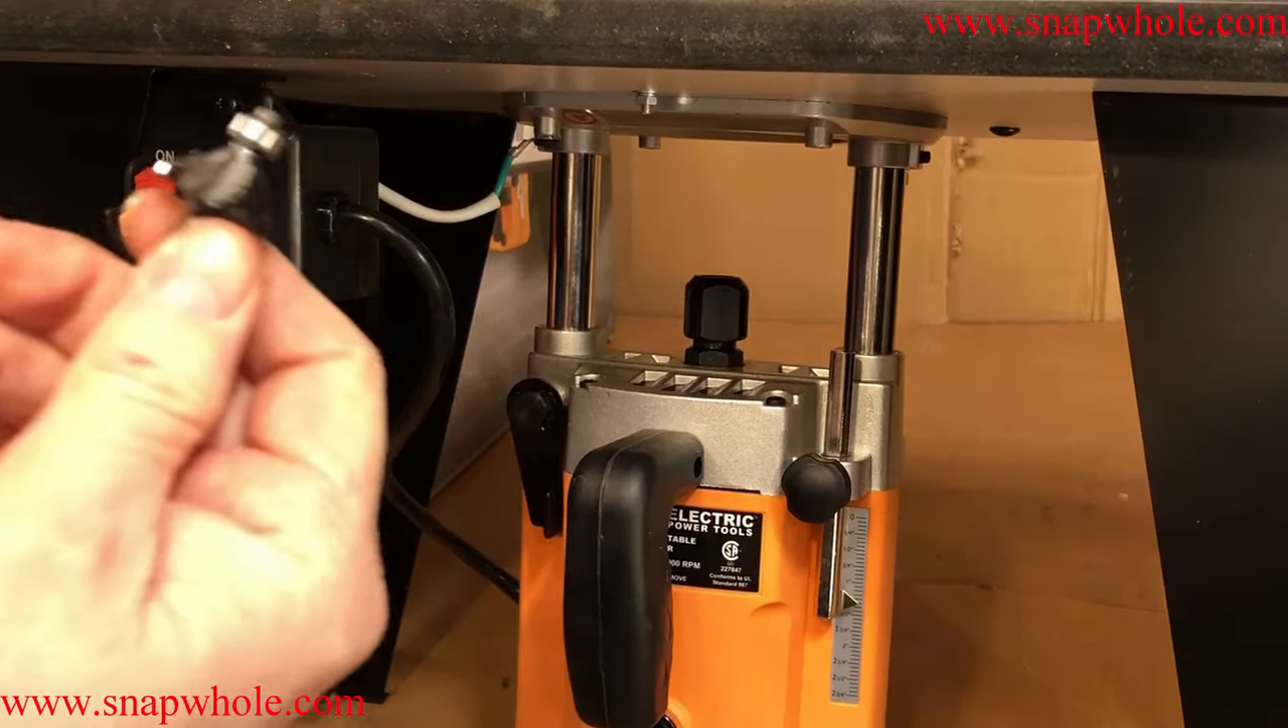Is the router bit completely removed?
Yes.